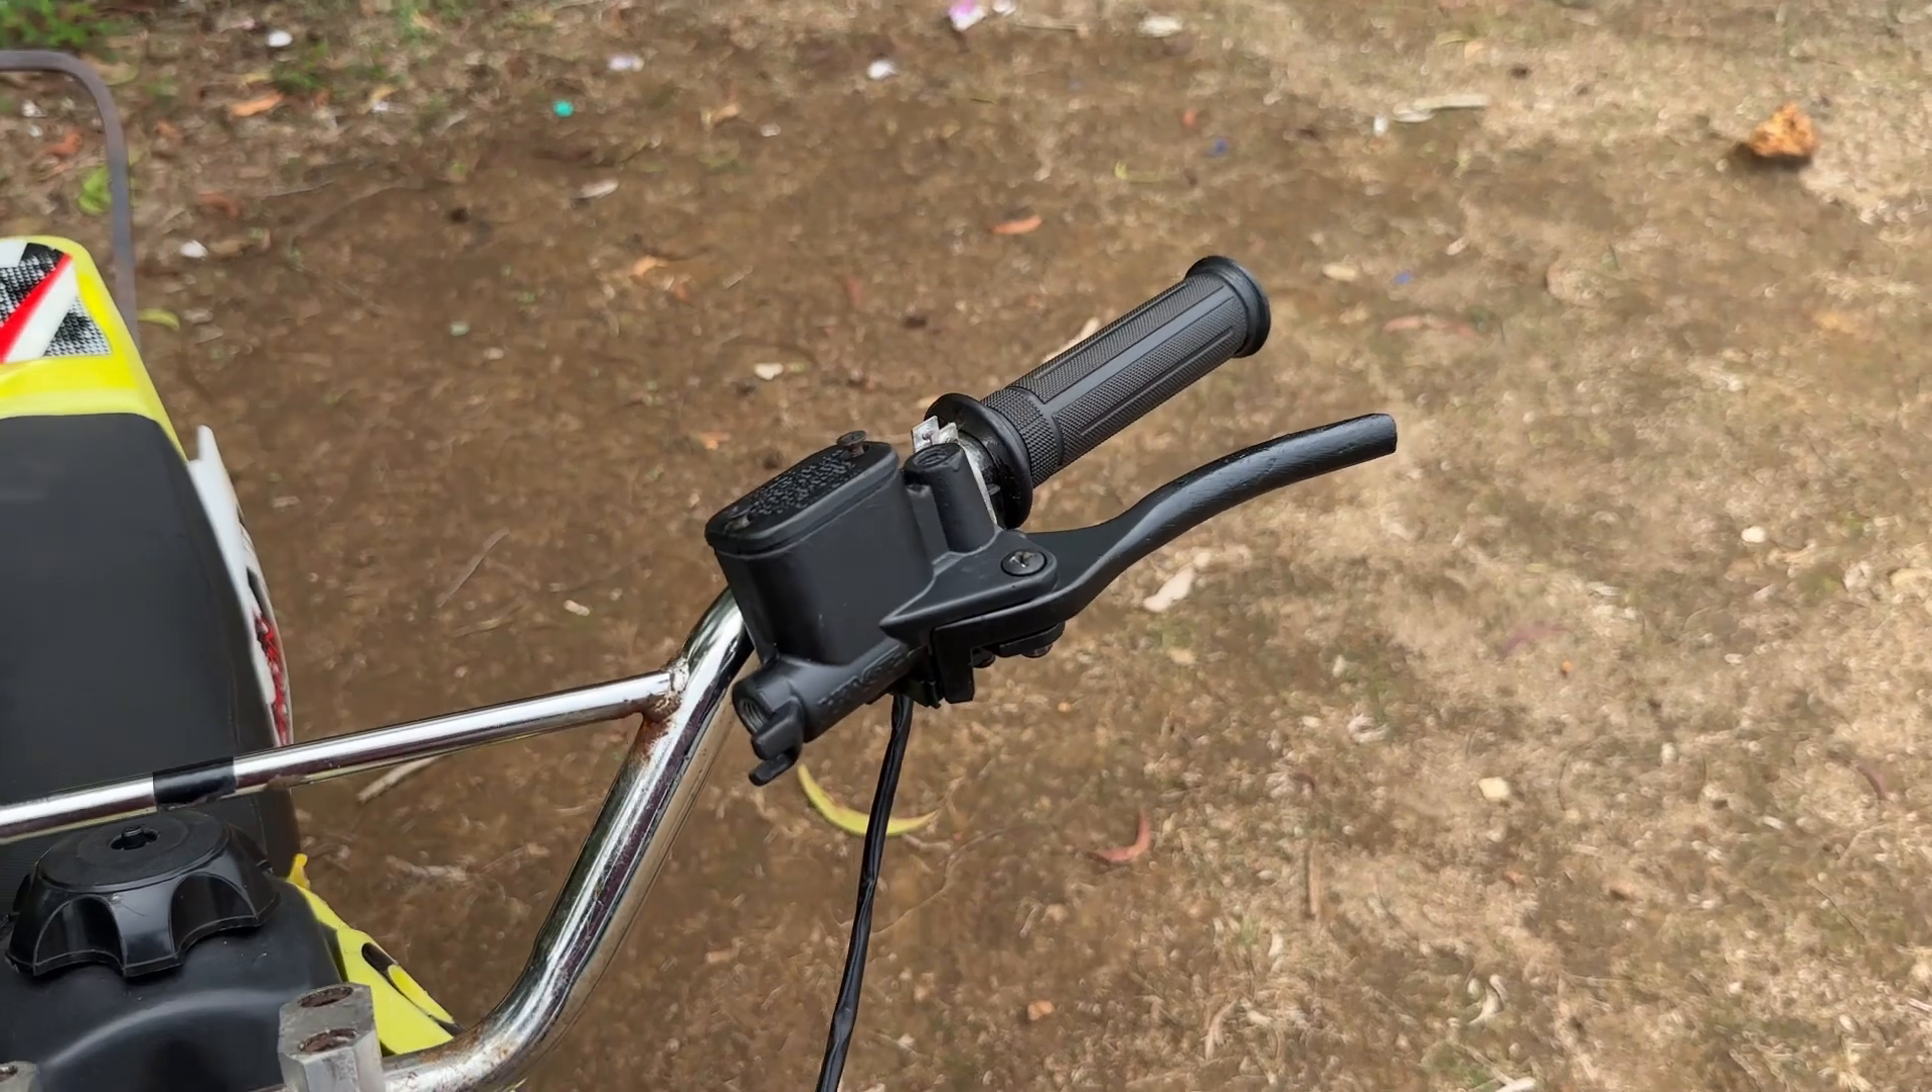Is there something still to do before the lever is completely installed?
No.